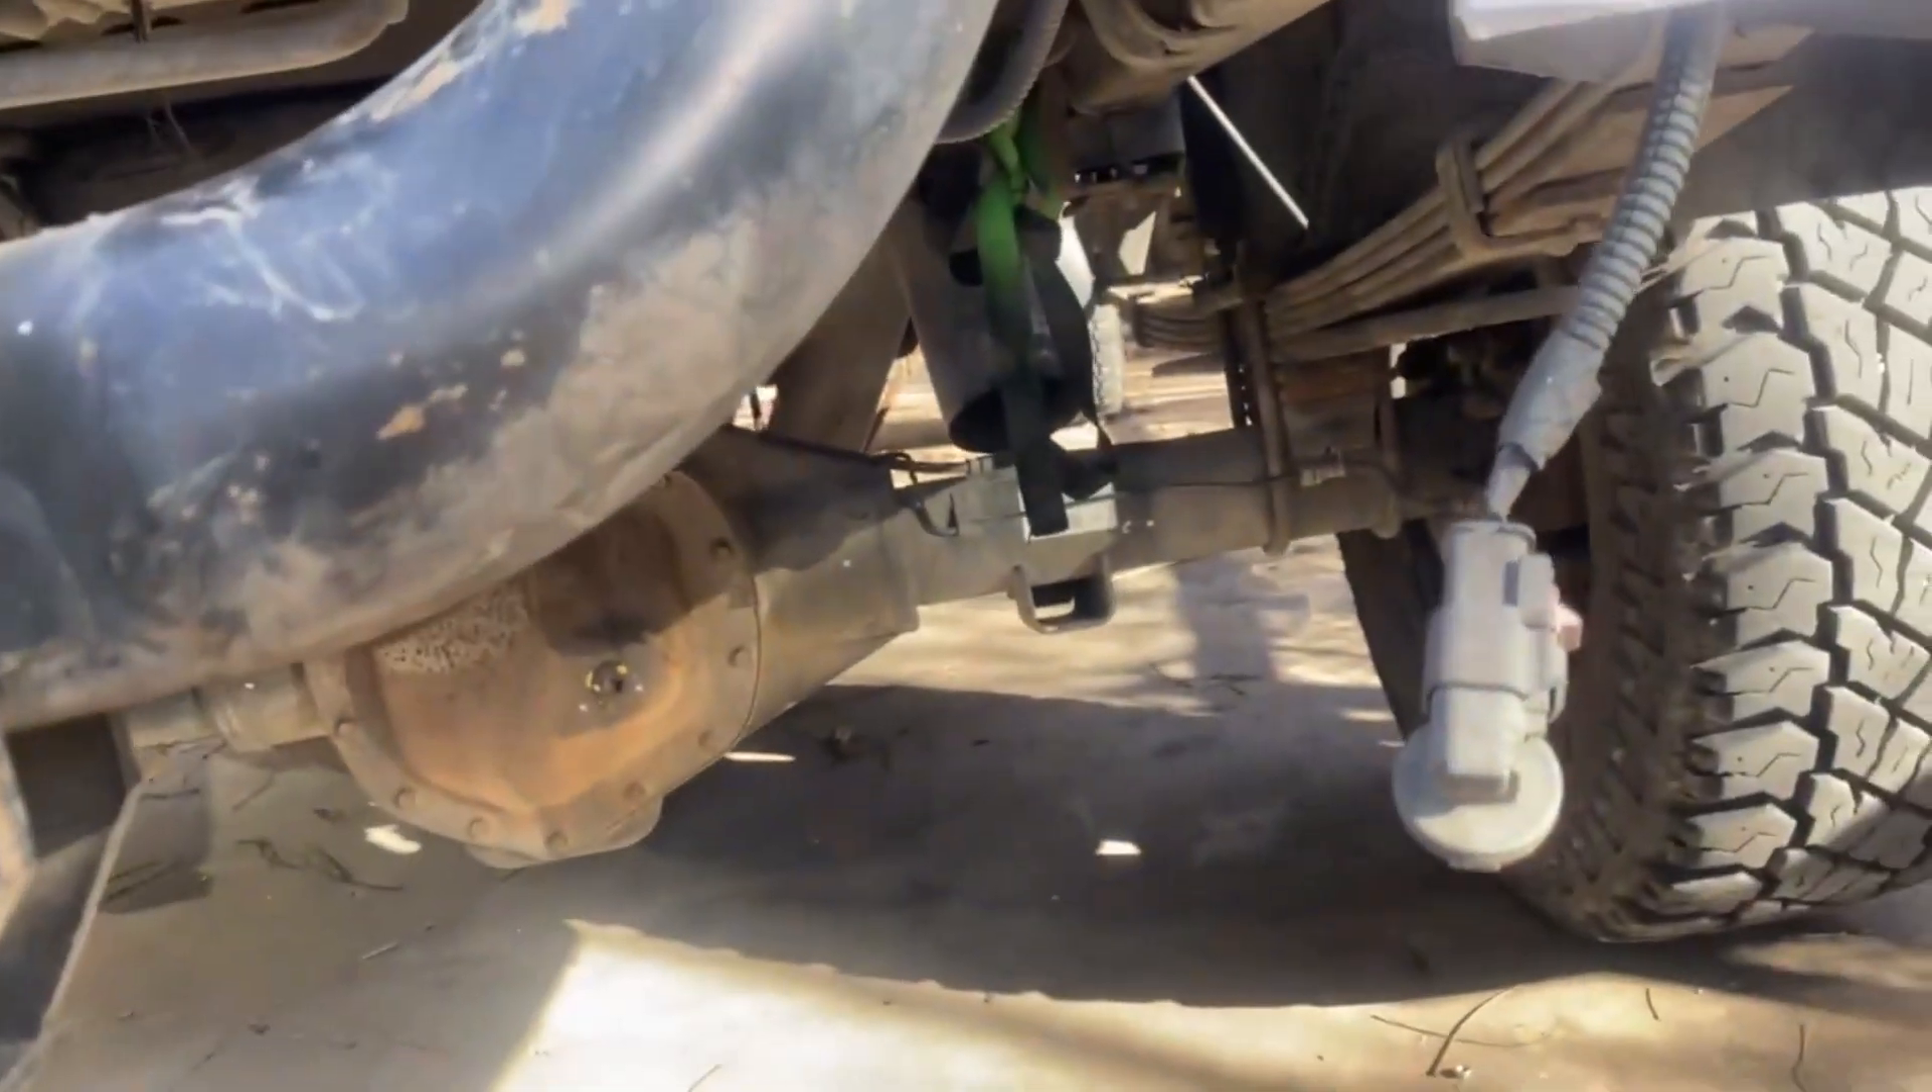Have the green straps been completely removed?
No.